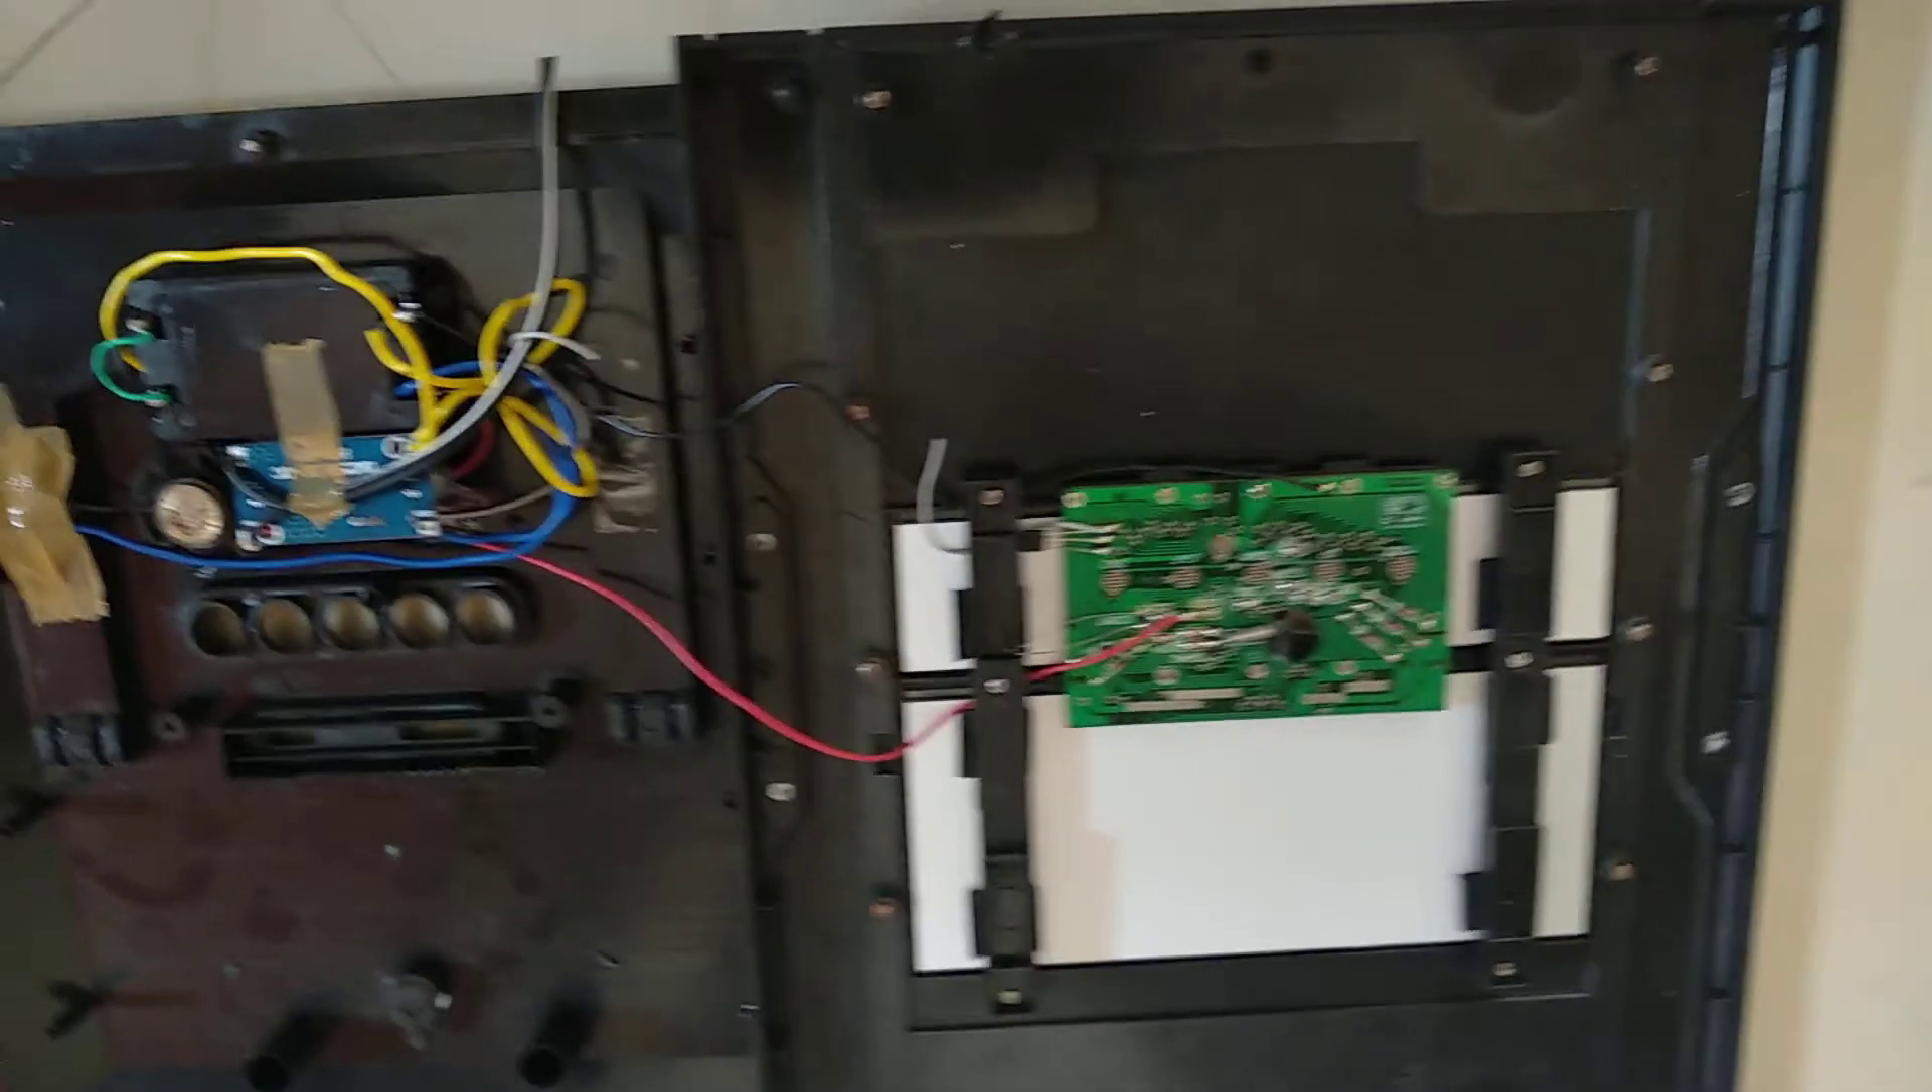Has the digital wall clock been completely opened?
Yes.